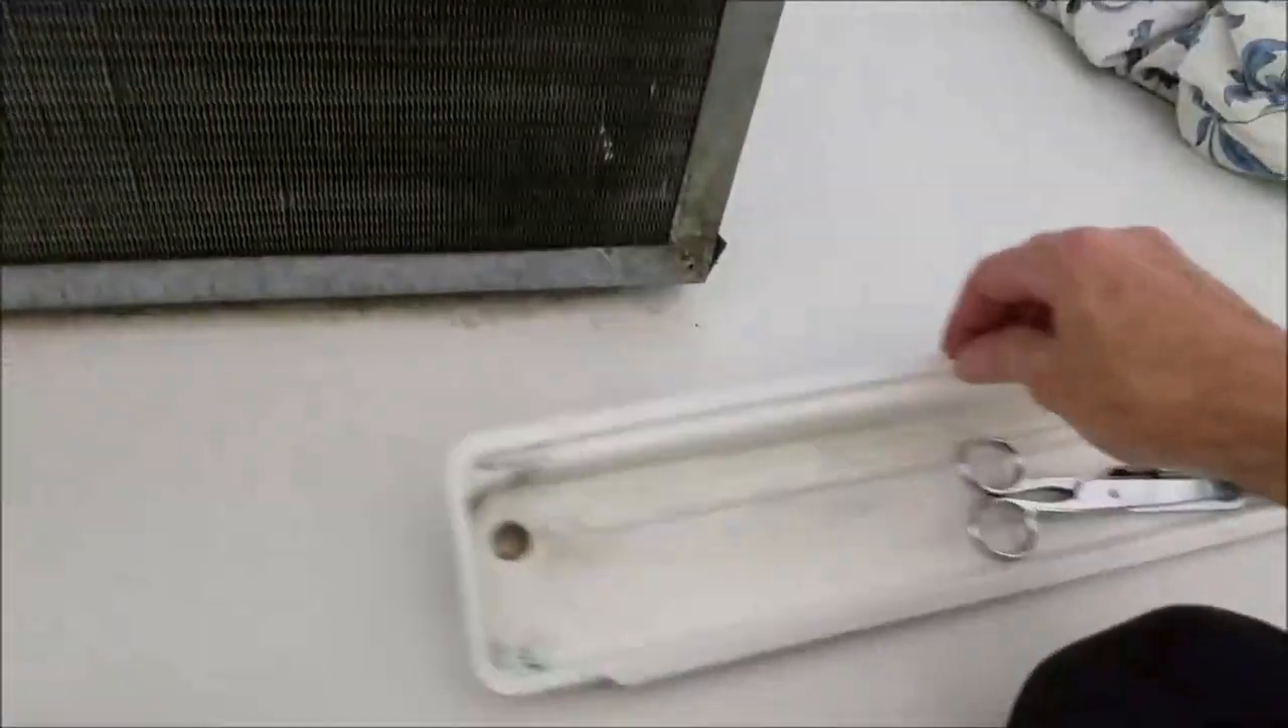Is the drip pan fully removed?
Yes.